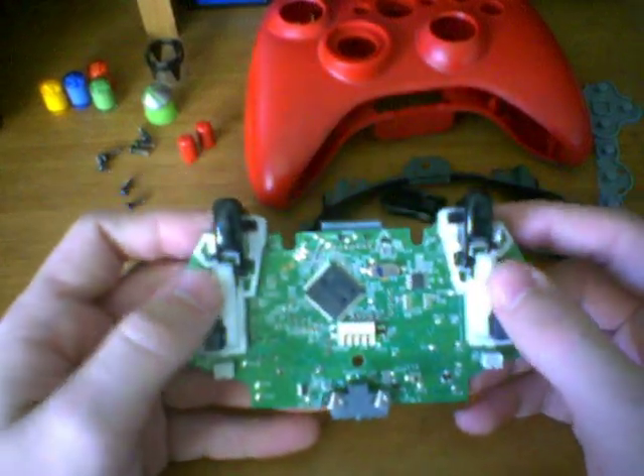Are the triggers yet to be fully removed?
Yes.